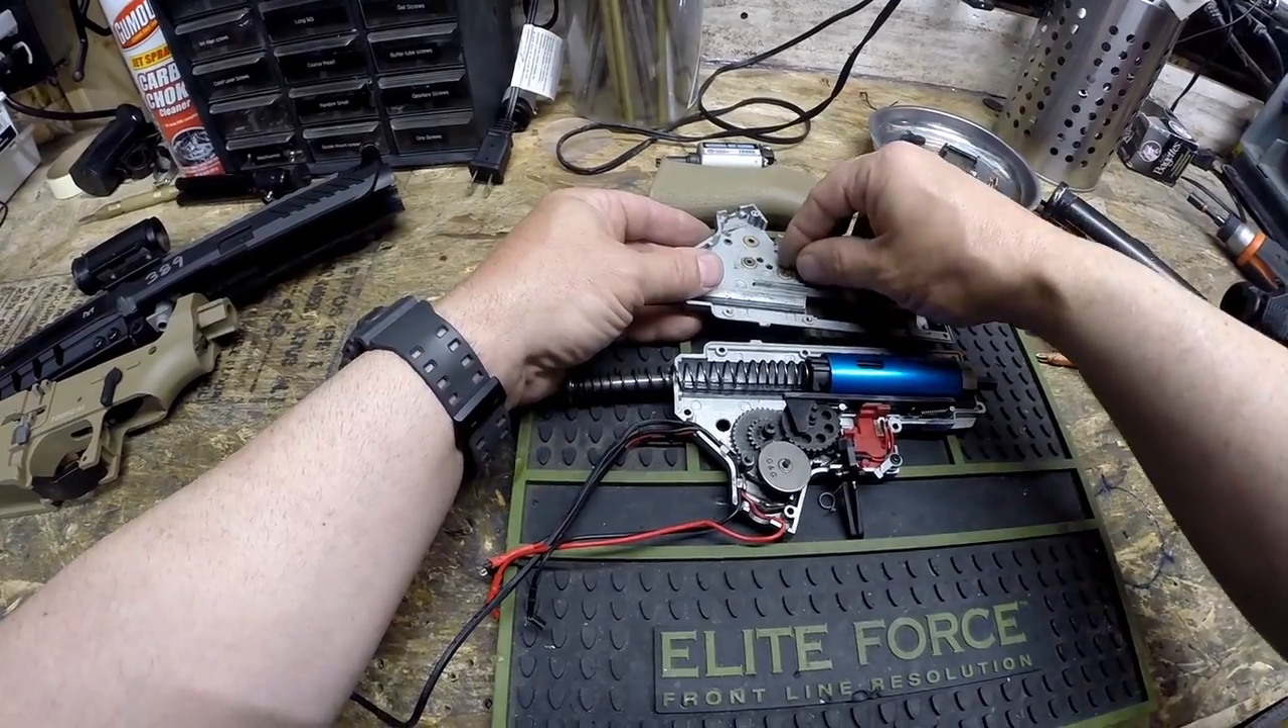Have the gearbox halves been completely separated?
Yes.